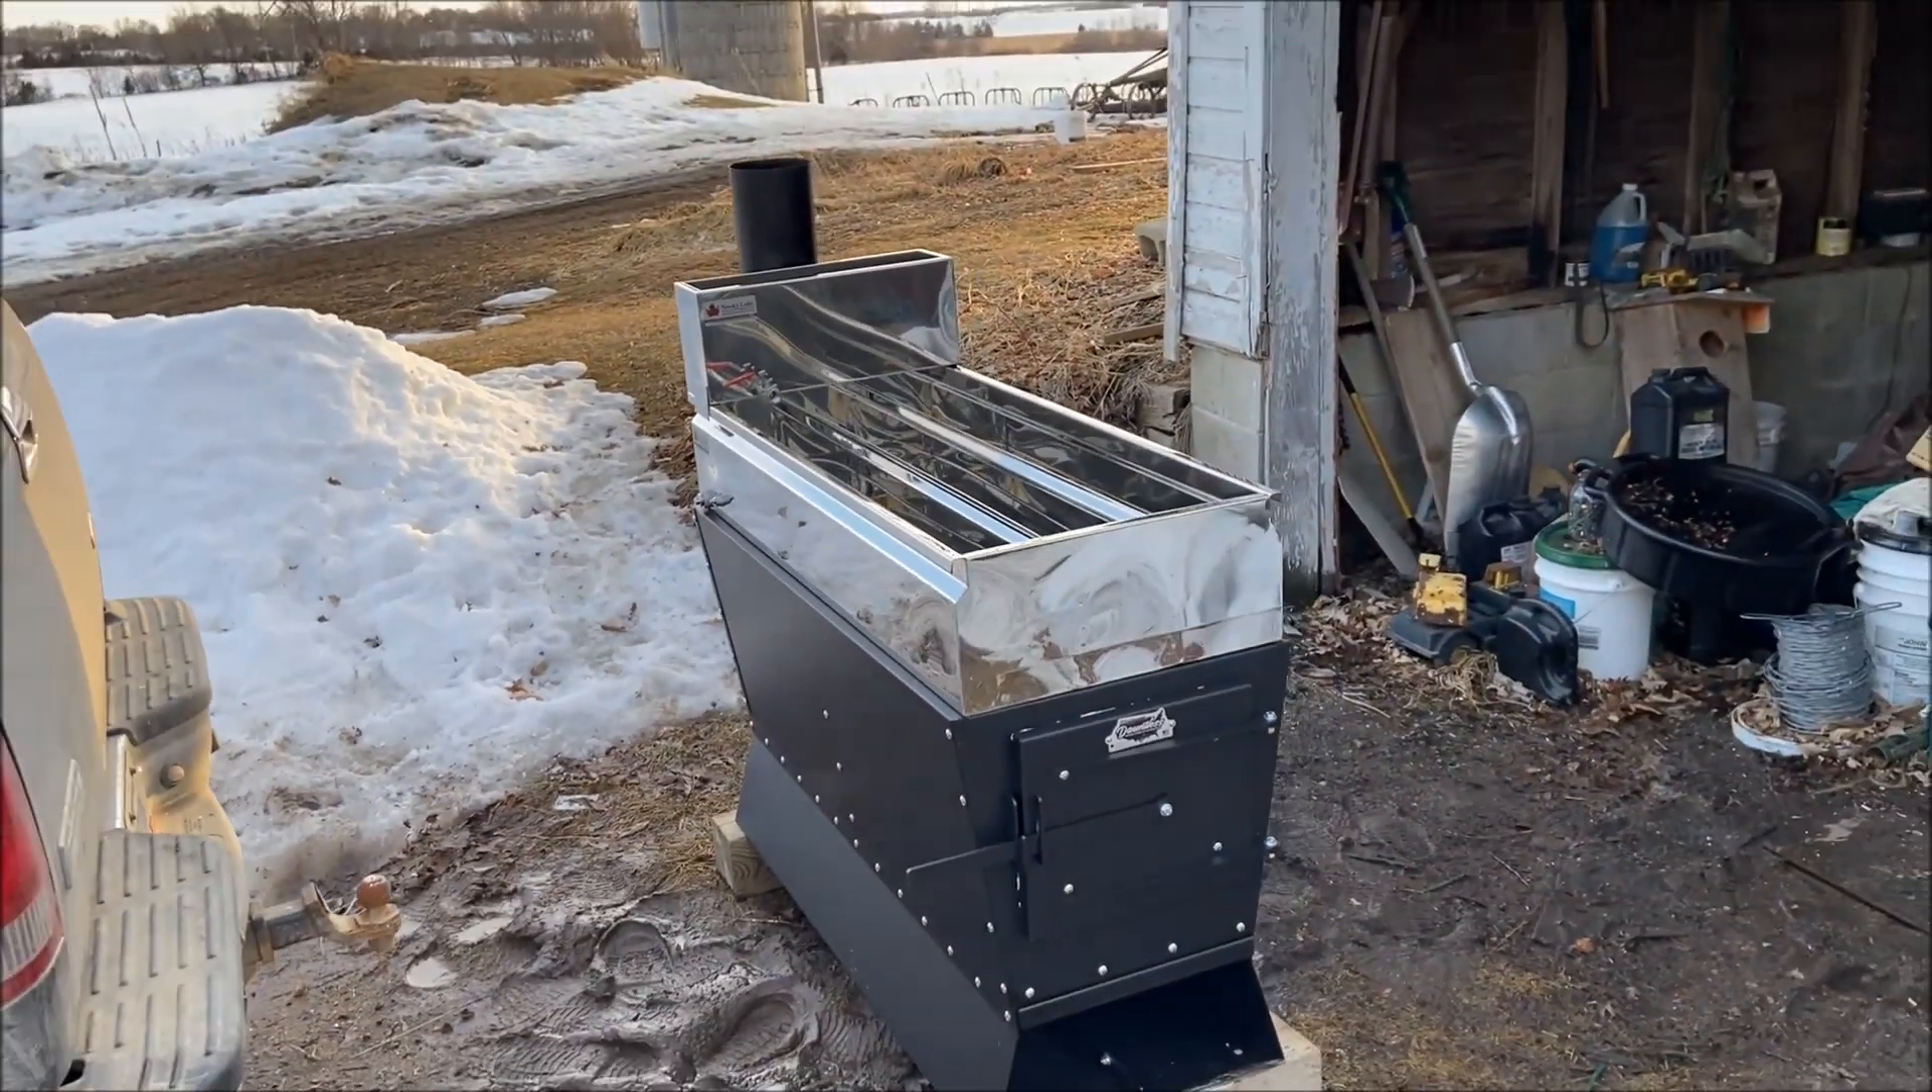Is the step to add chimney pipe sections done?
No.